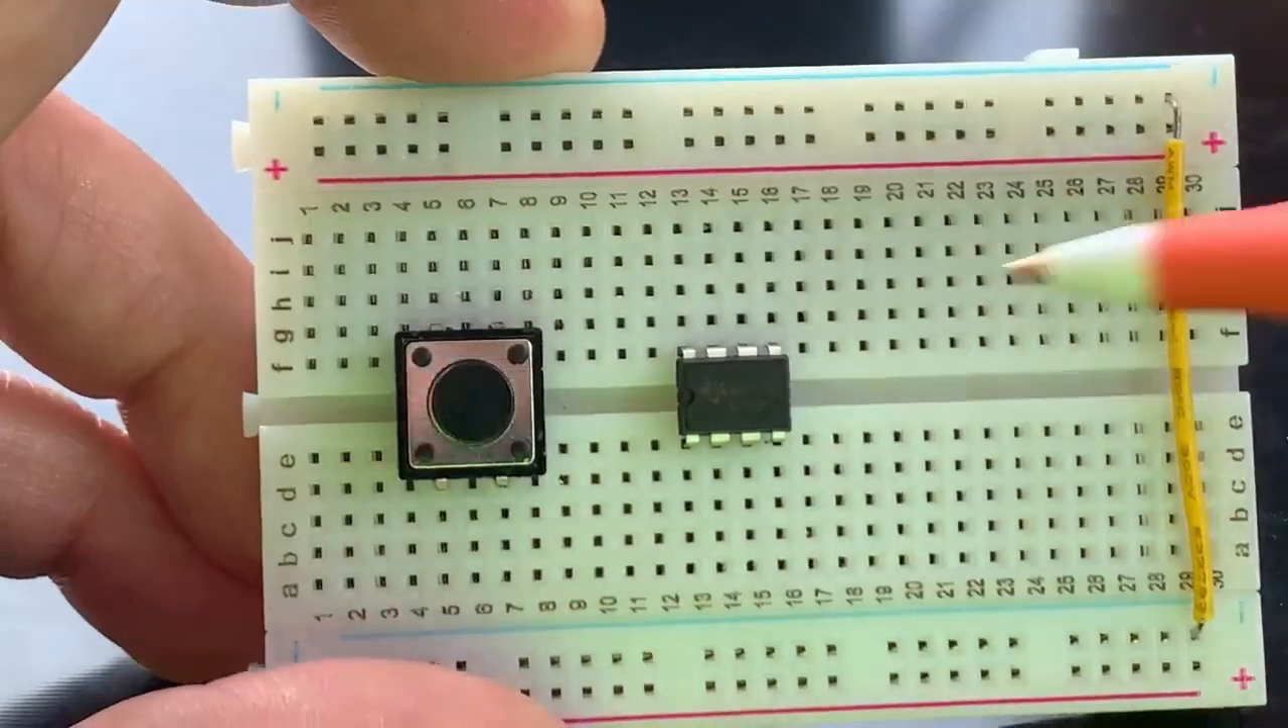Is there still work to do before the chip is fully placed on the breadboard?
No.